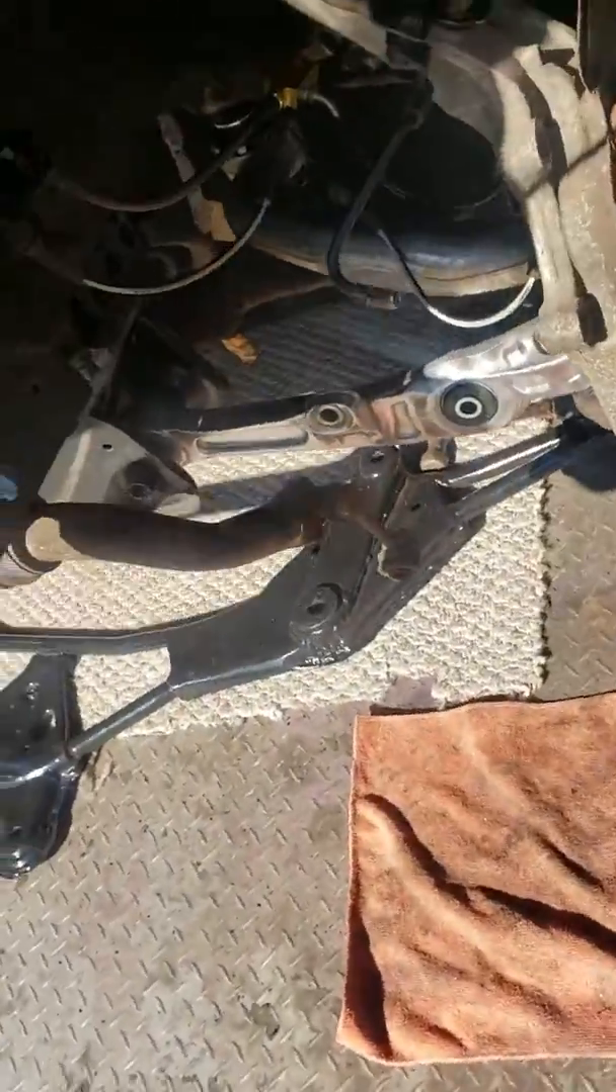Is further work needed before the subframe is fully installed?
Yes.